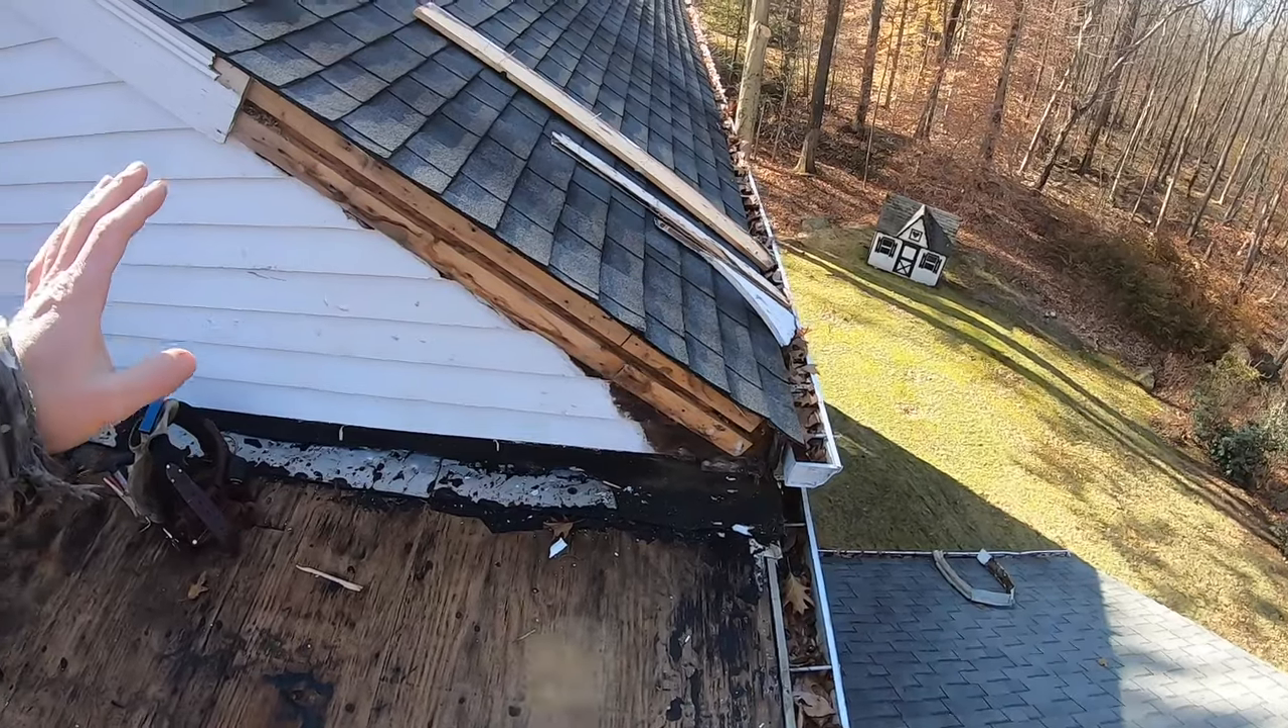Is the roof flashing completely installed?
No.